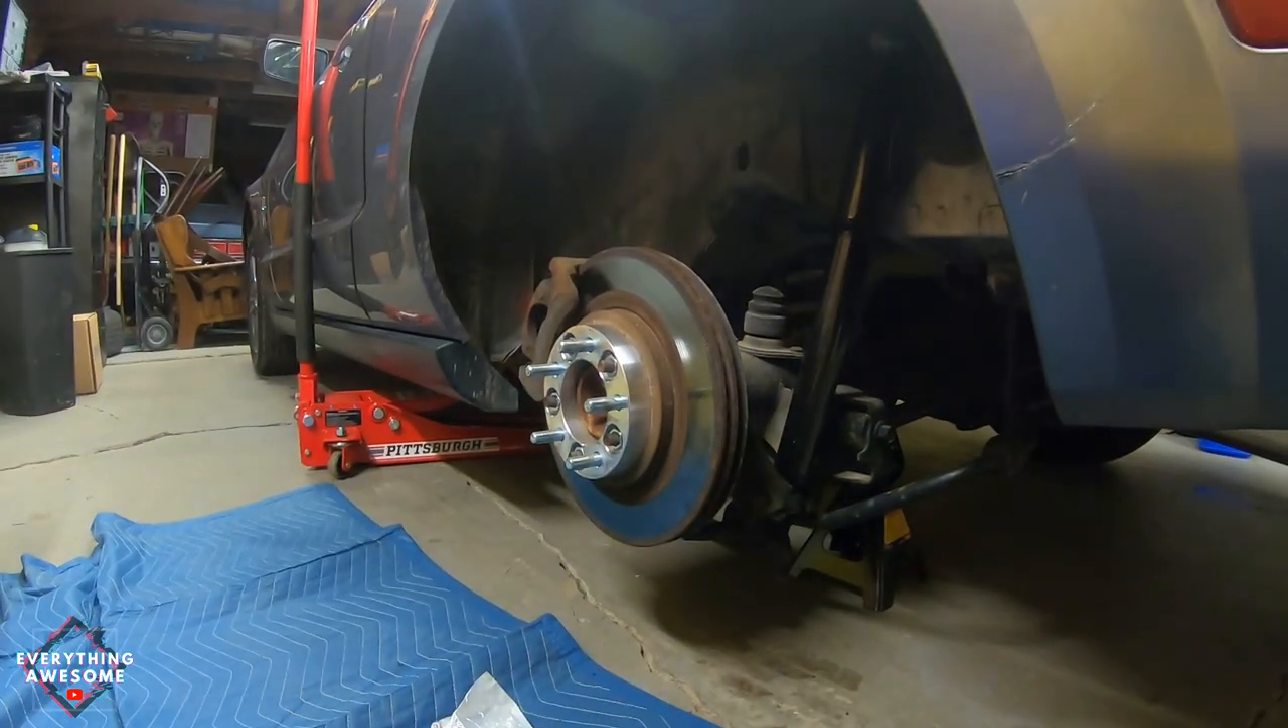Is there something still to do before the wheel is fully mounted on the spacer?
Yes.